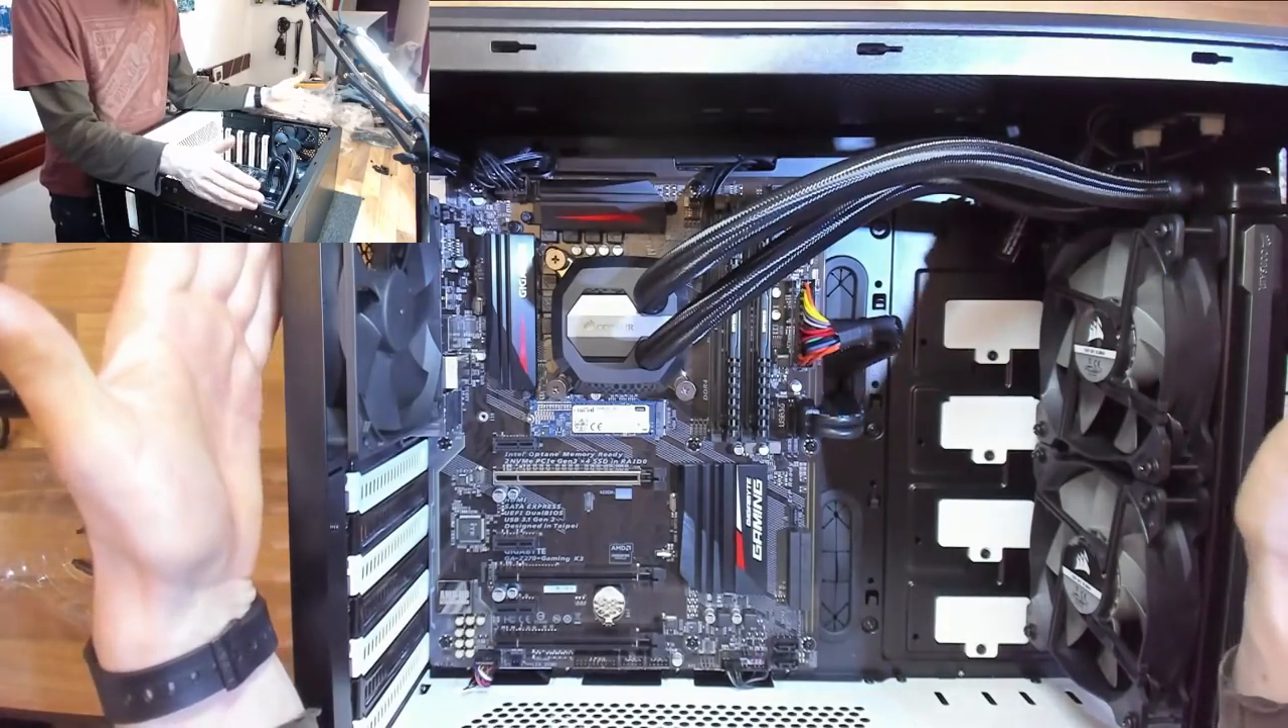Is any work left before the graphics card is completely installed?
Yes.